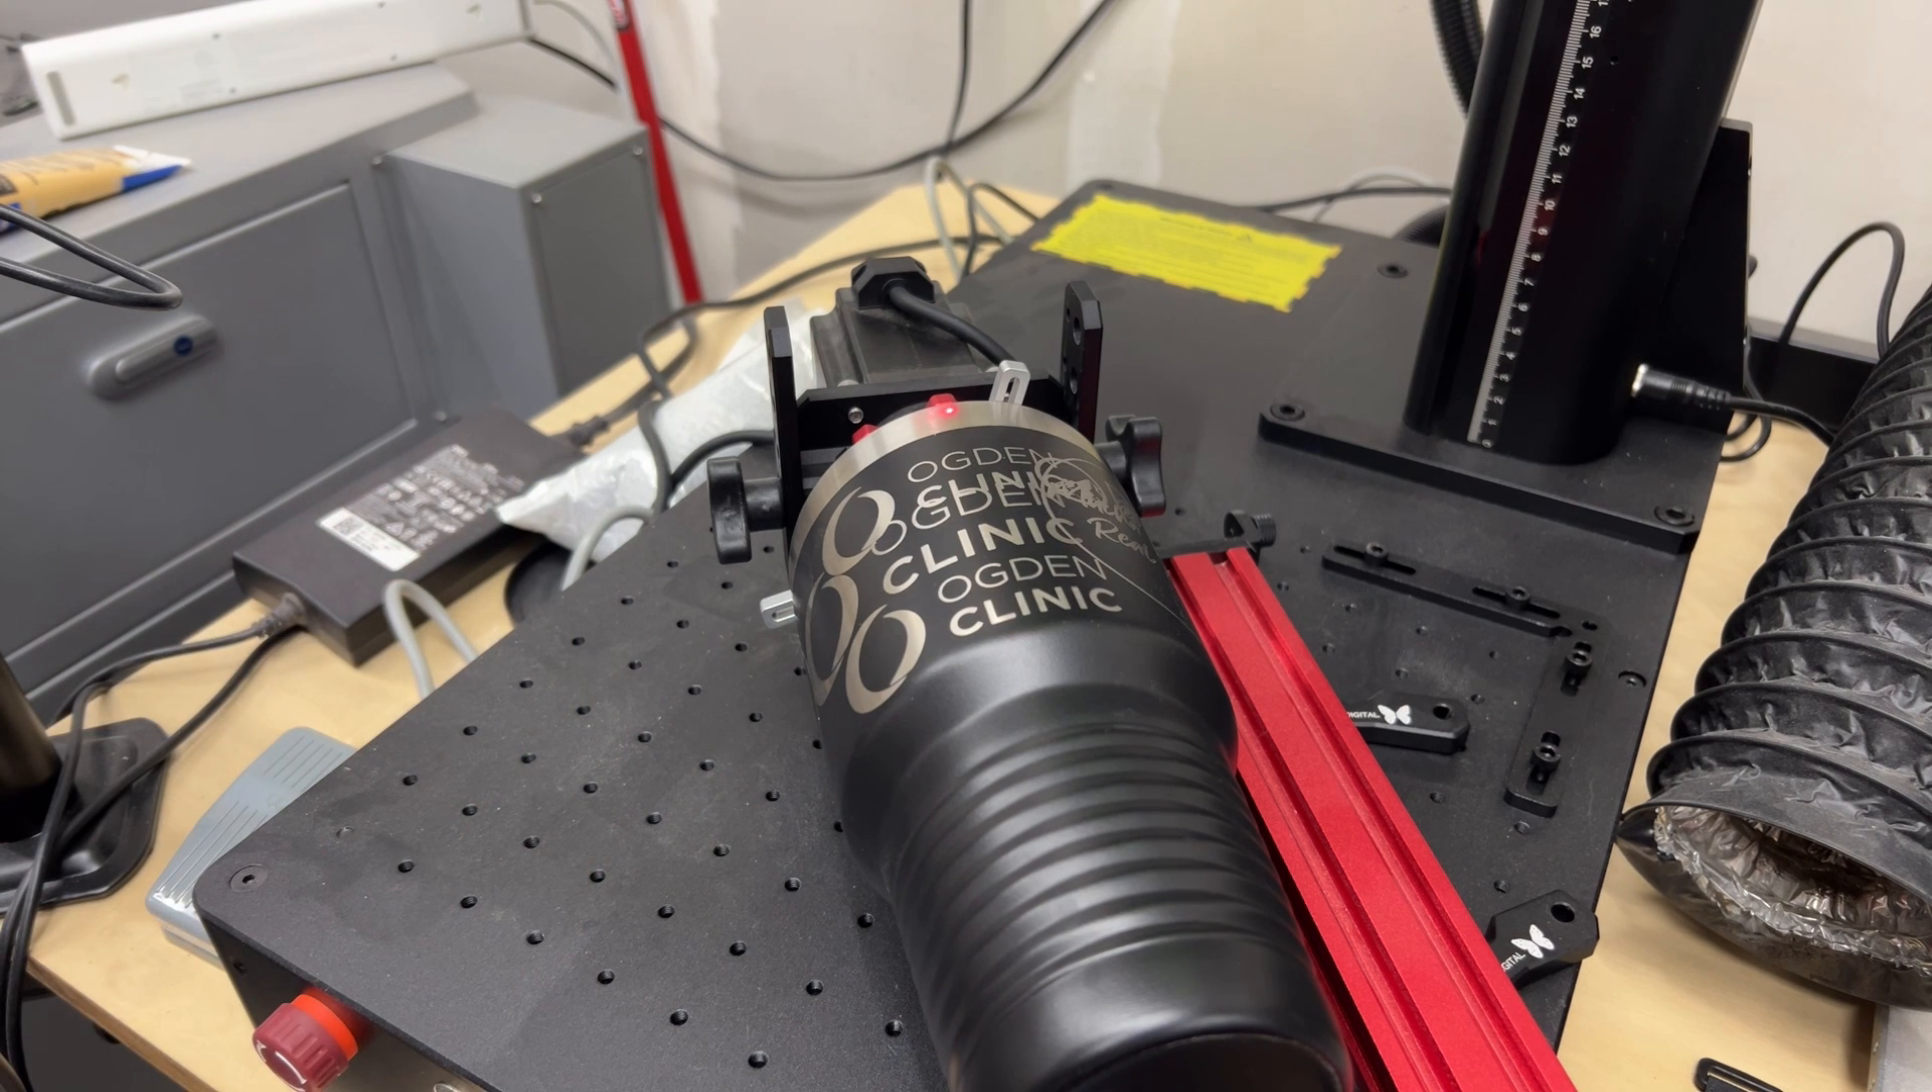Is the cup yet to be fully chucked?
No.